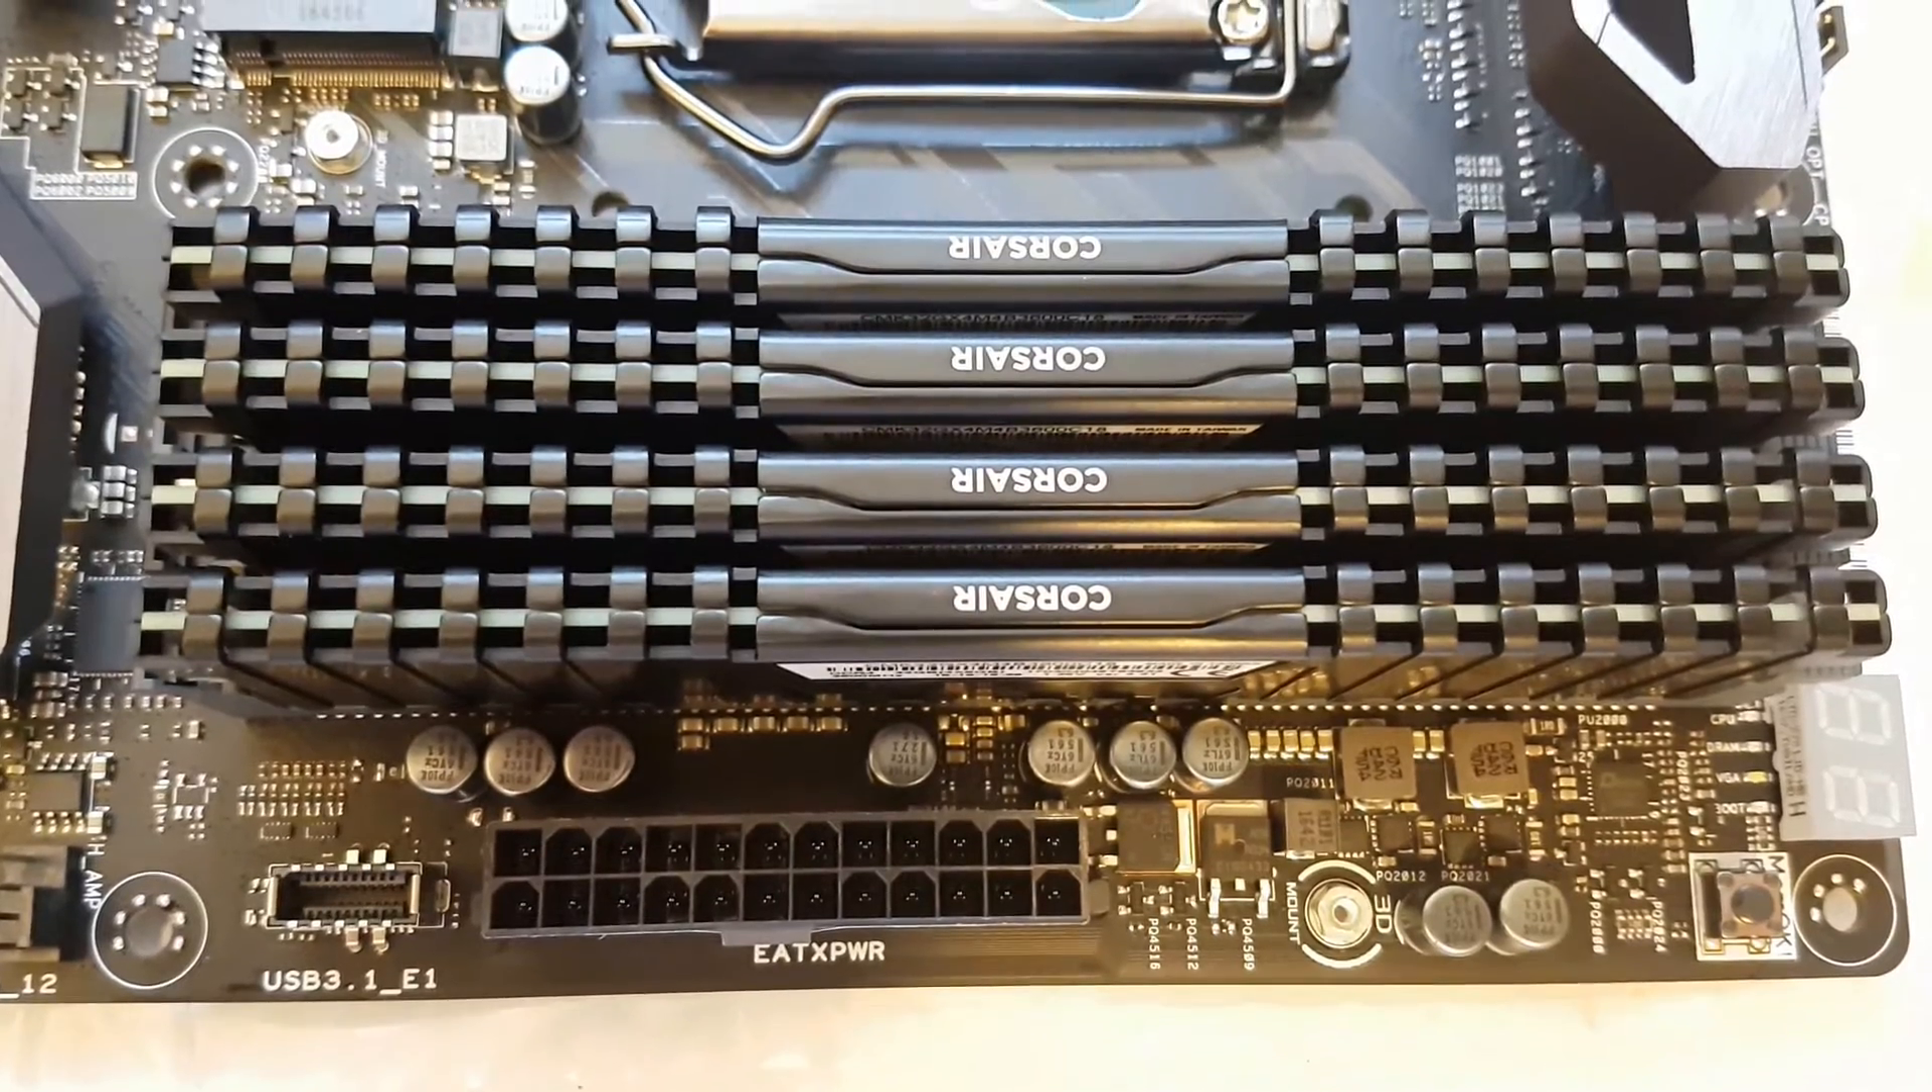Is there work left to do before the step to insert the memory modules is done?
No.